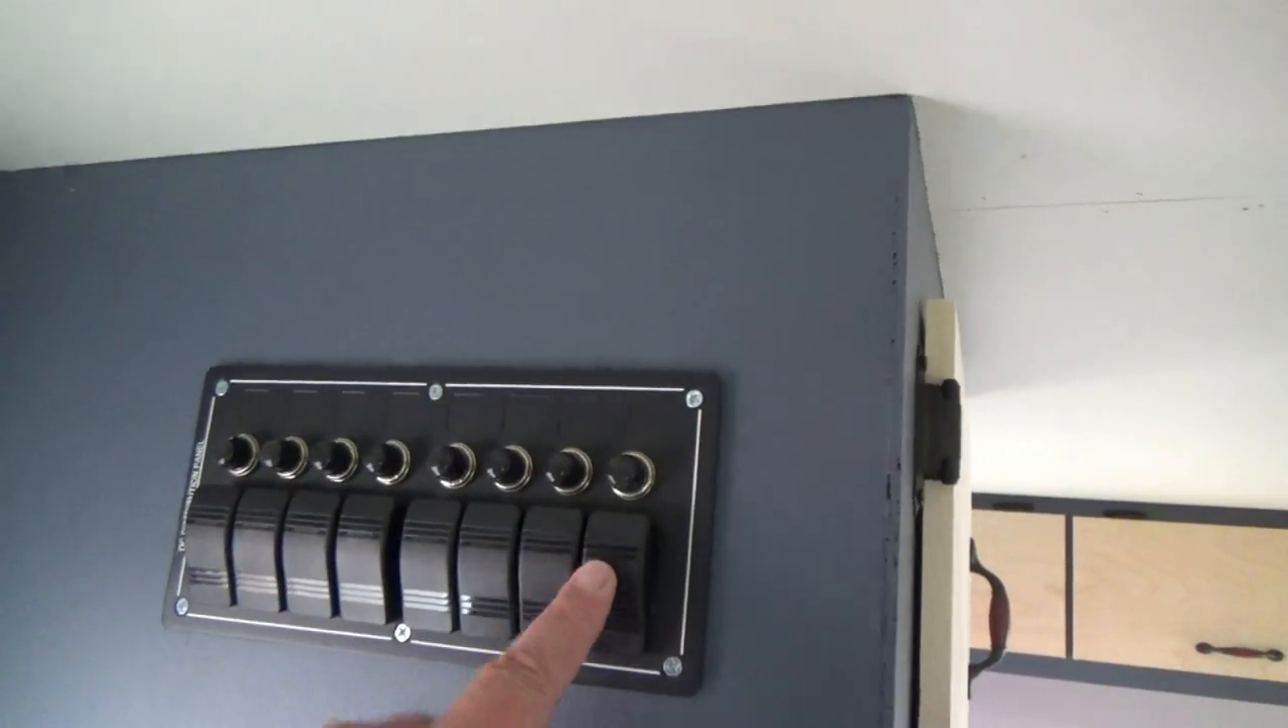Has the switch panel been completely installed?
Yes.